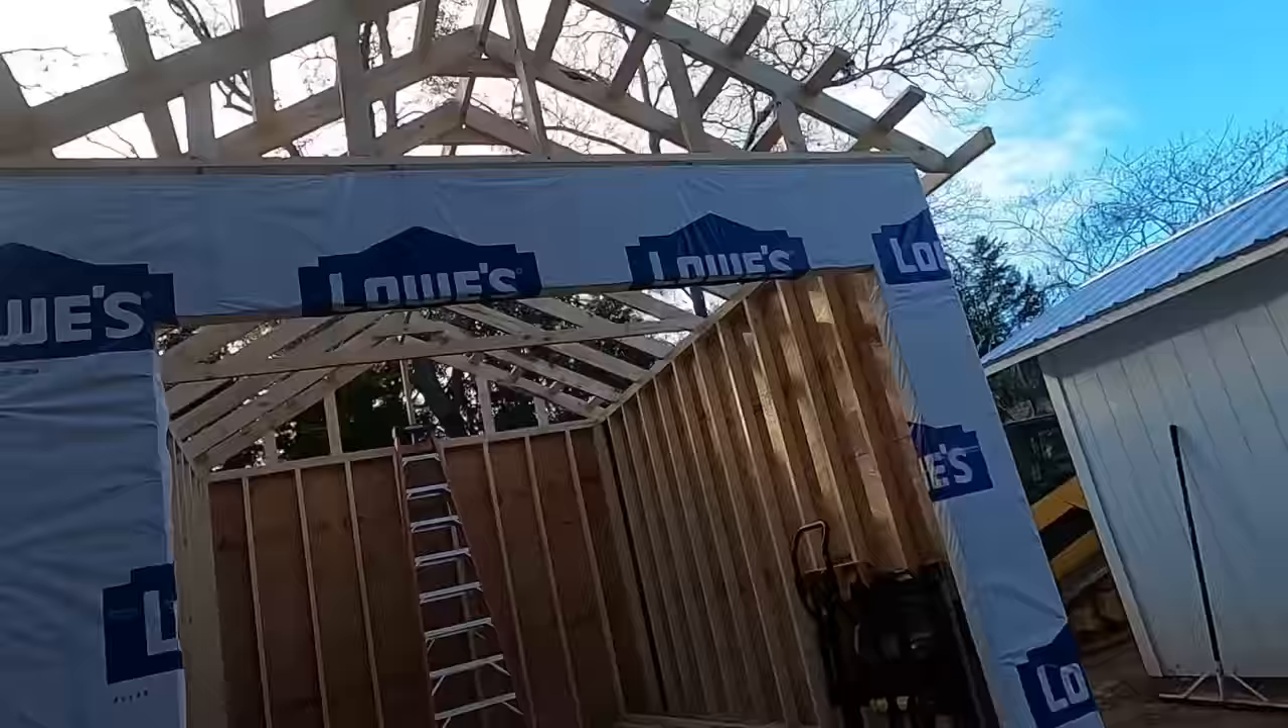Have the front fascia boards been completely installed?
No.